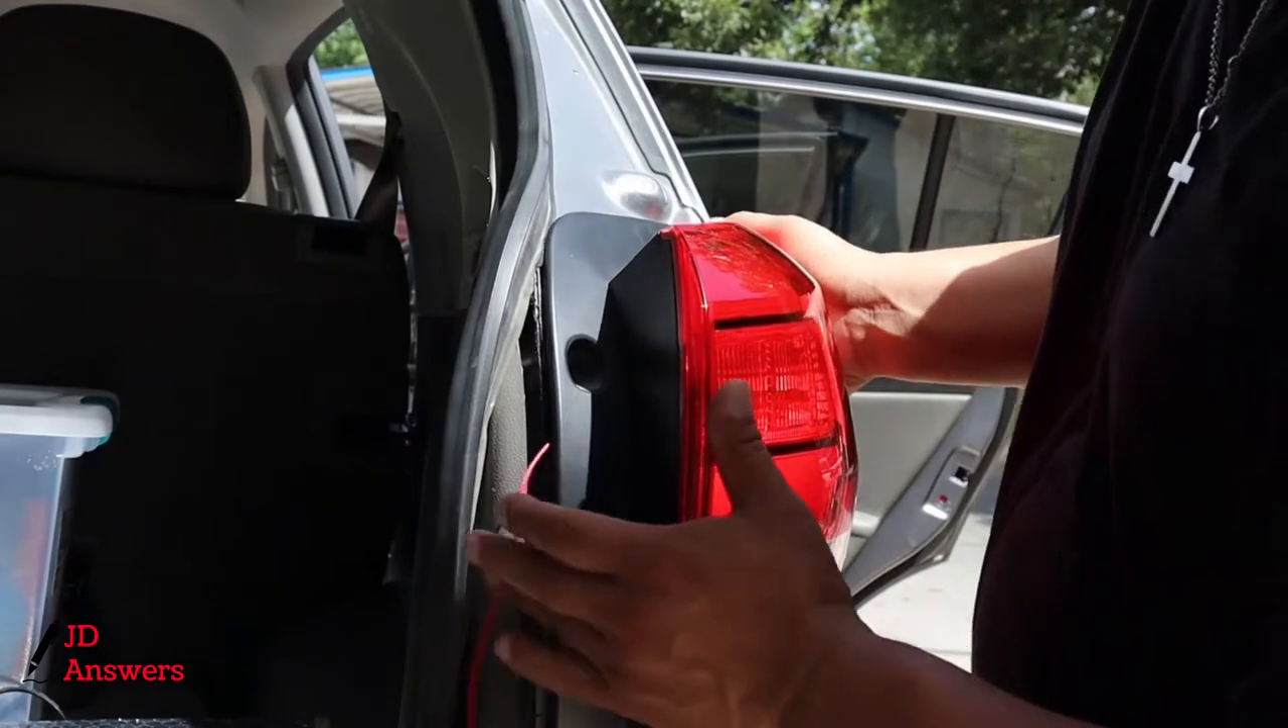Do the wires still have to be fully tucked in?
Yes.